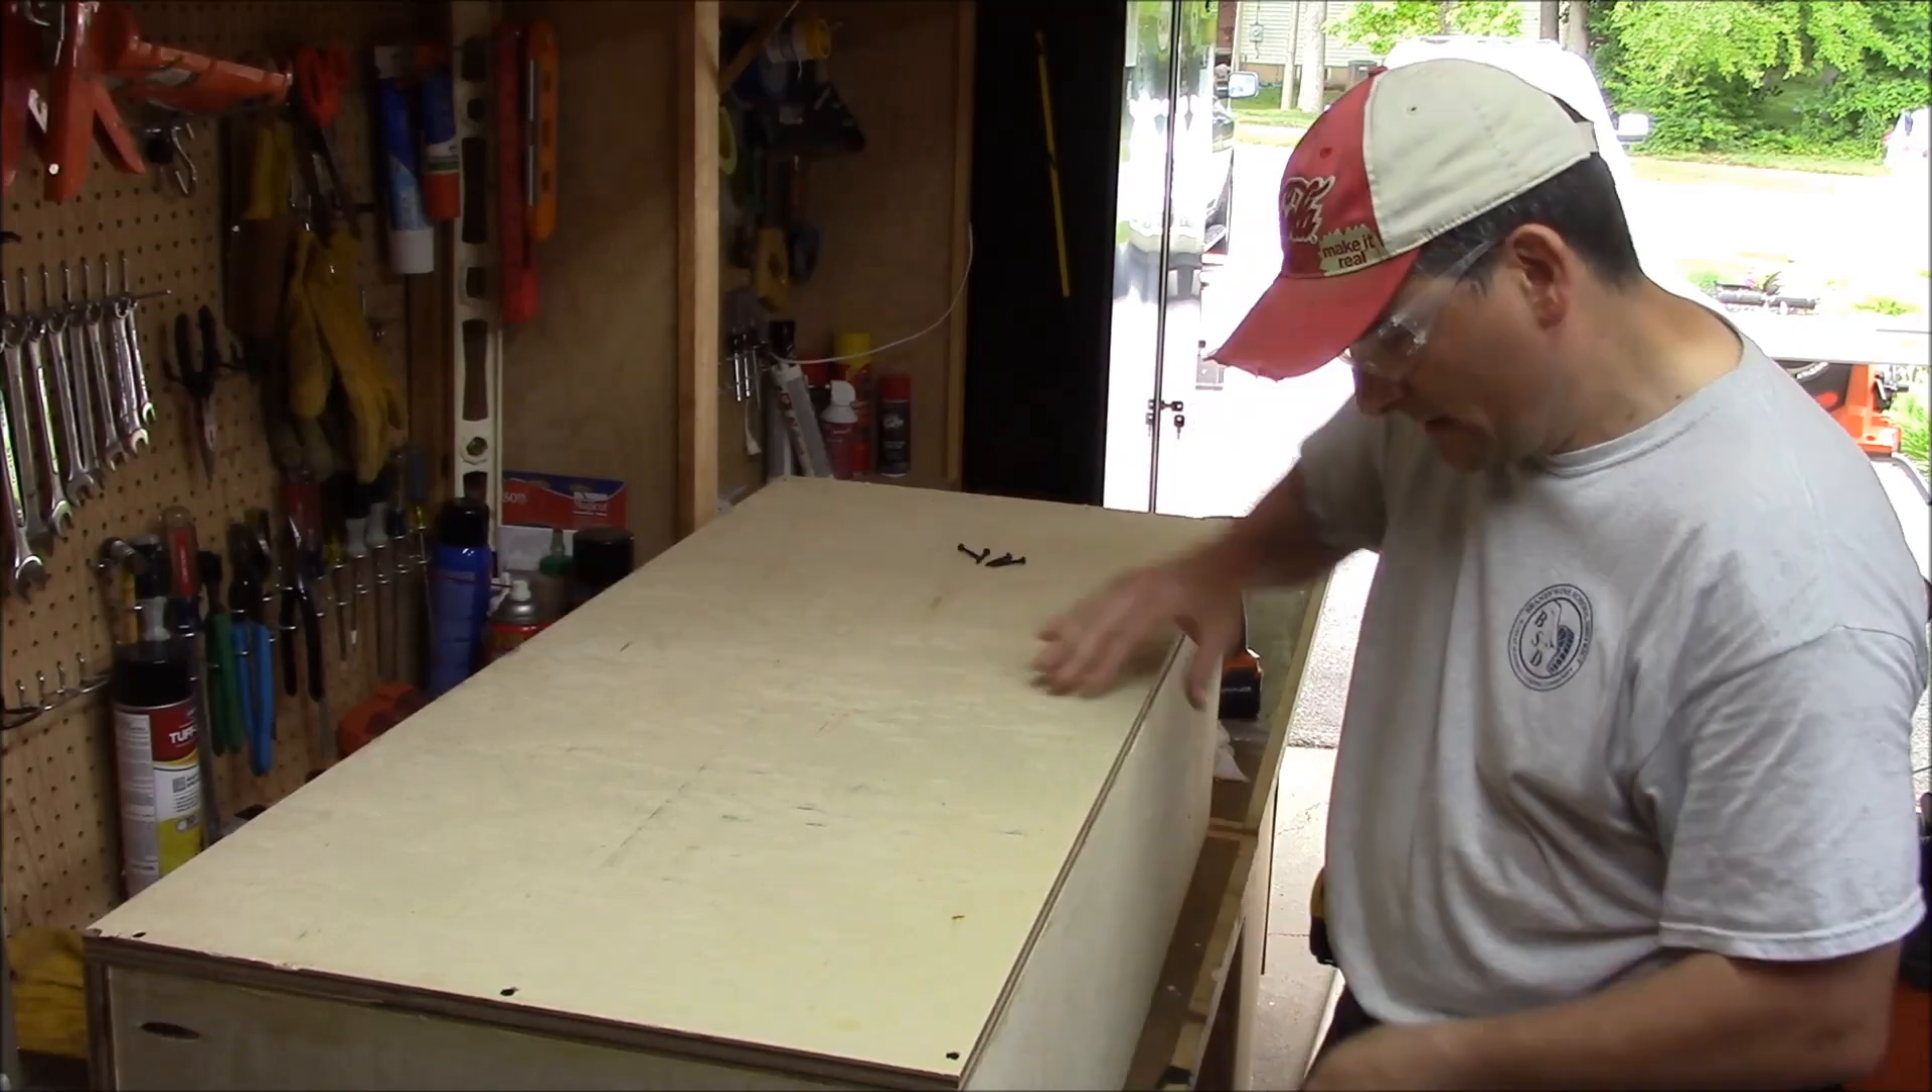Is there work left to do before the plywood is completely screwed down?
Yes.